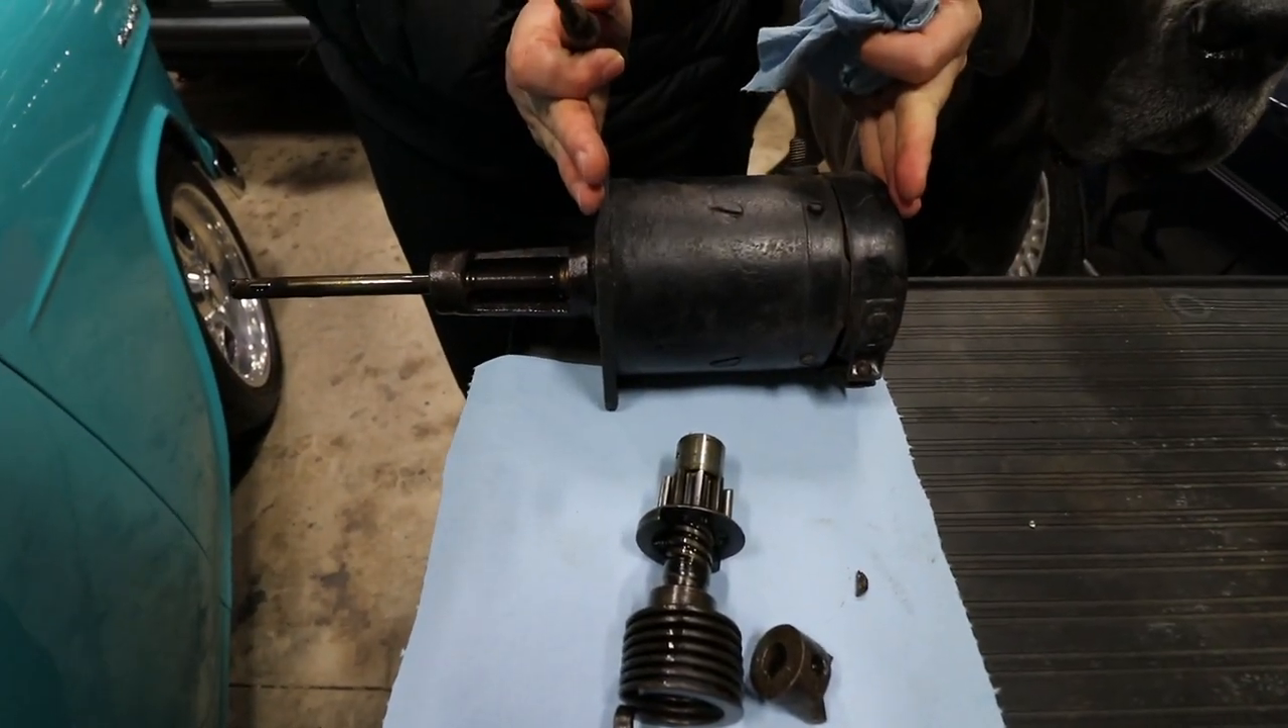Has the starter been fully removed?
Yes.